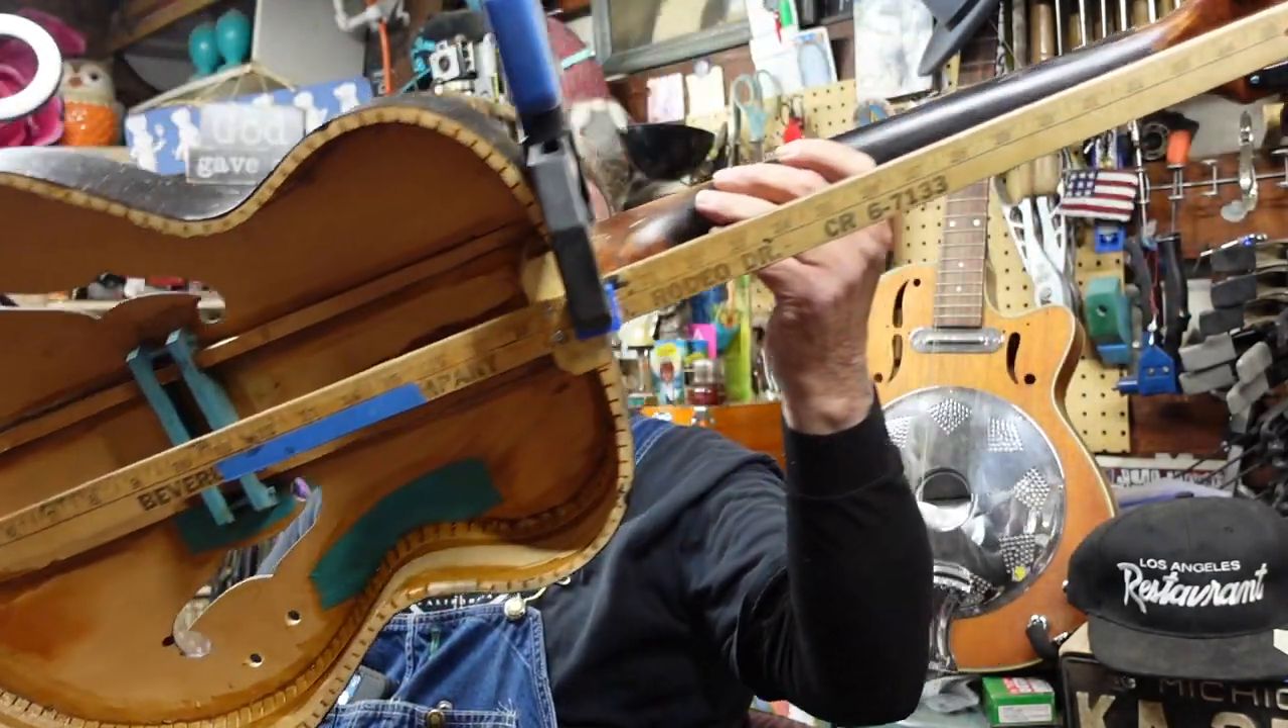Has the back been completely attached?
No.